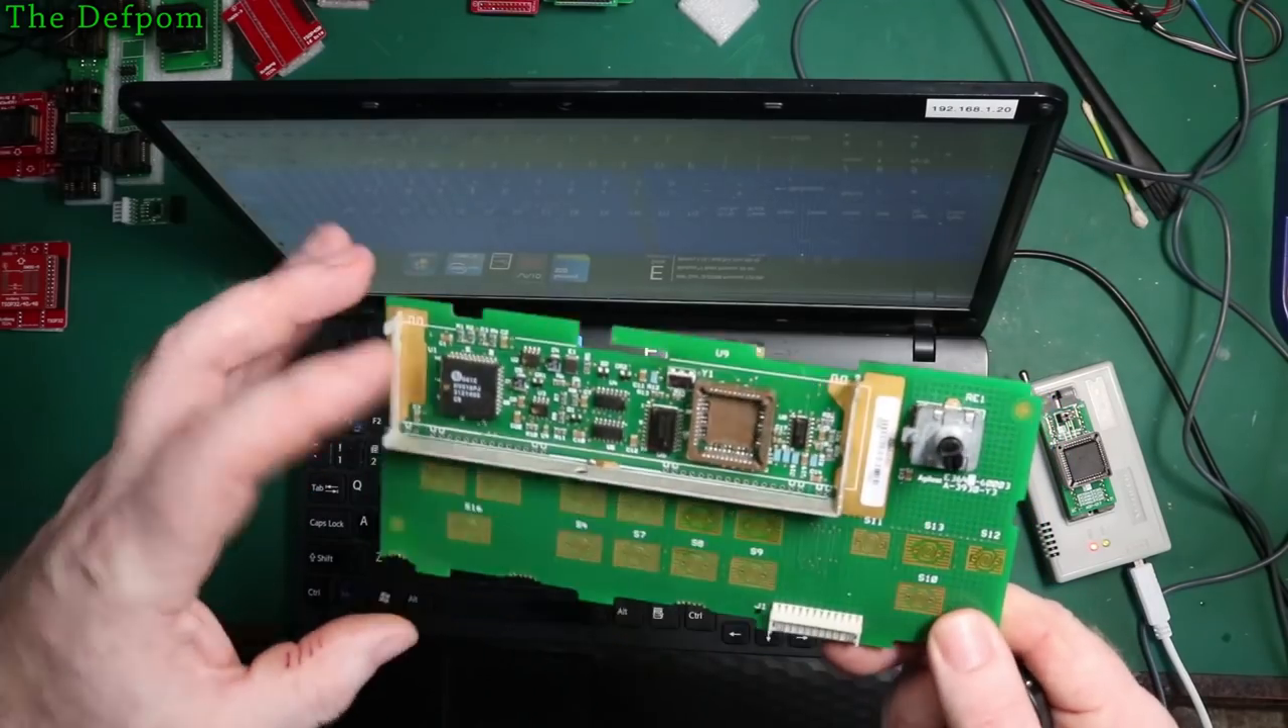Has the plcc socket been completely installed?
Yes.